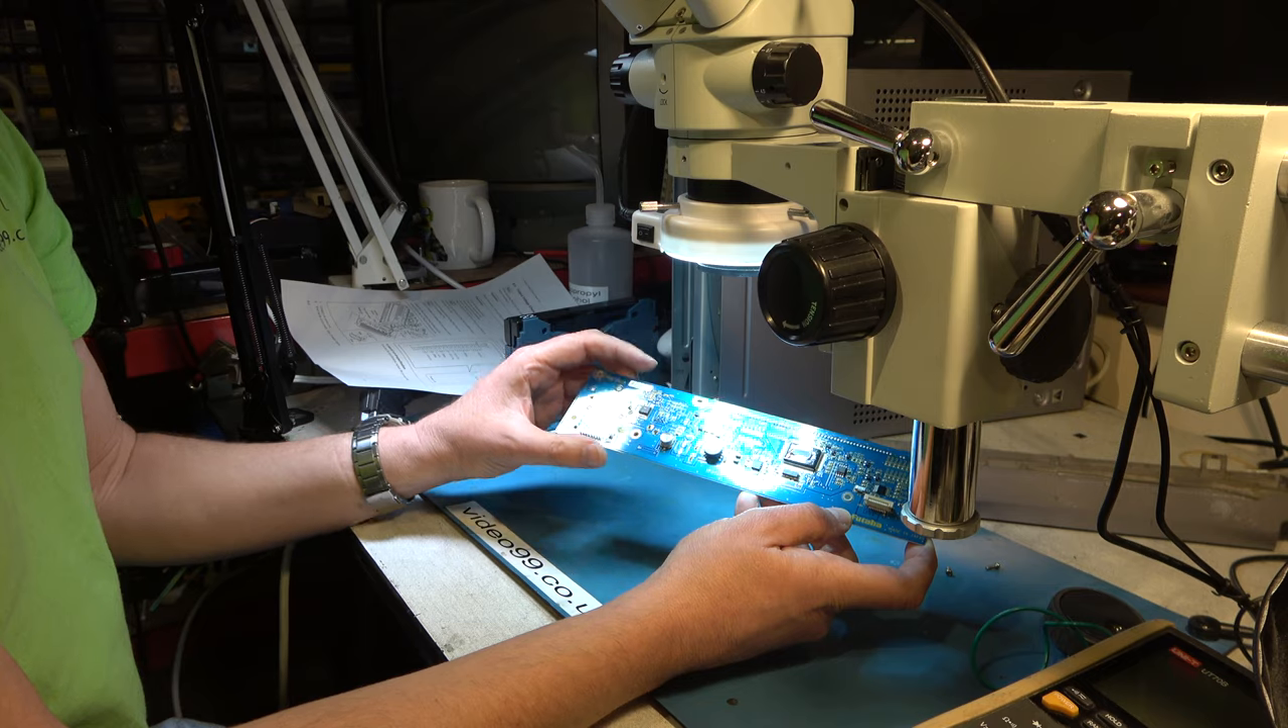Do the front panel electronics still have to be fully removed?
No.